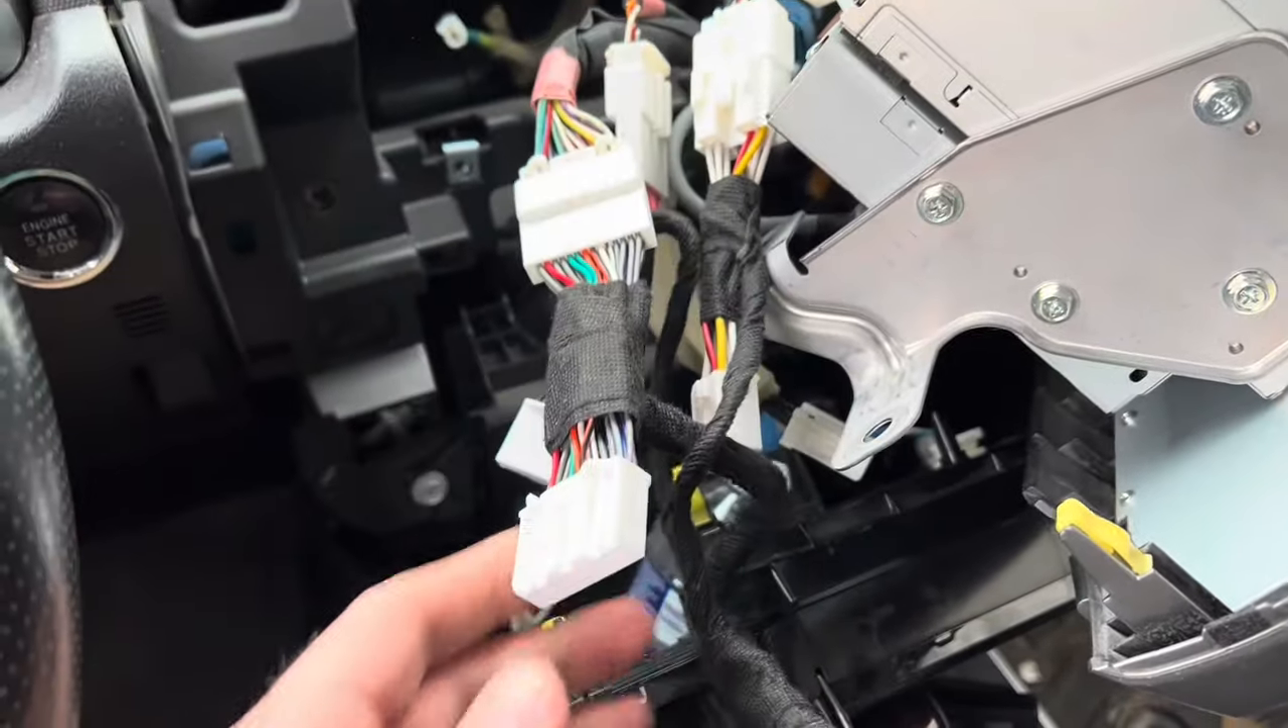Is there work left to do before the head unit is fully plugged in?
Yes.